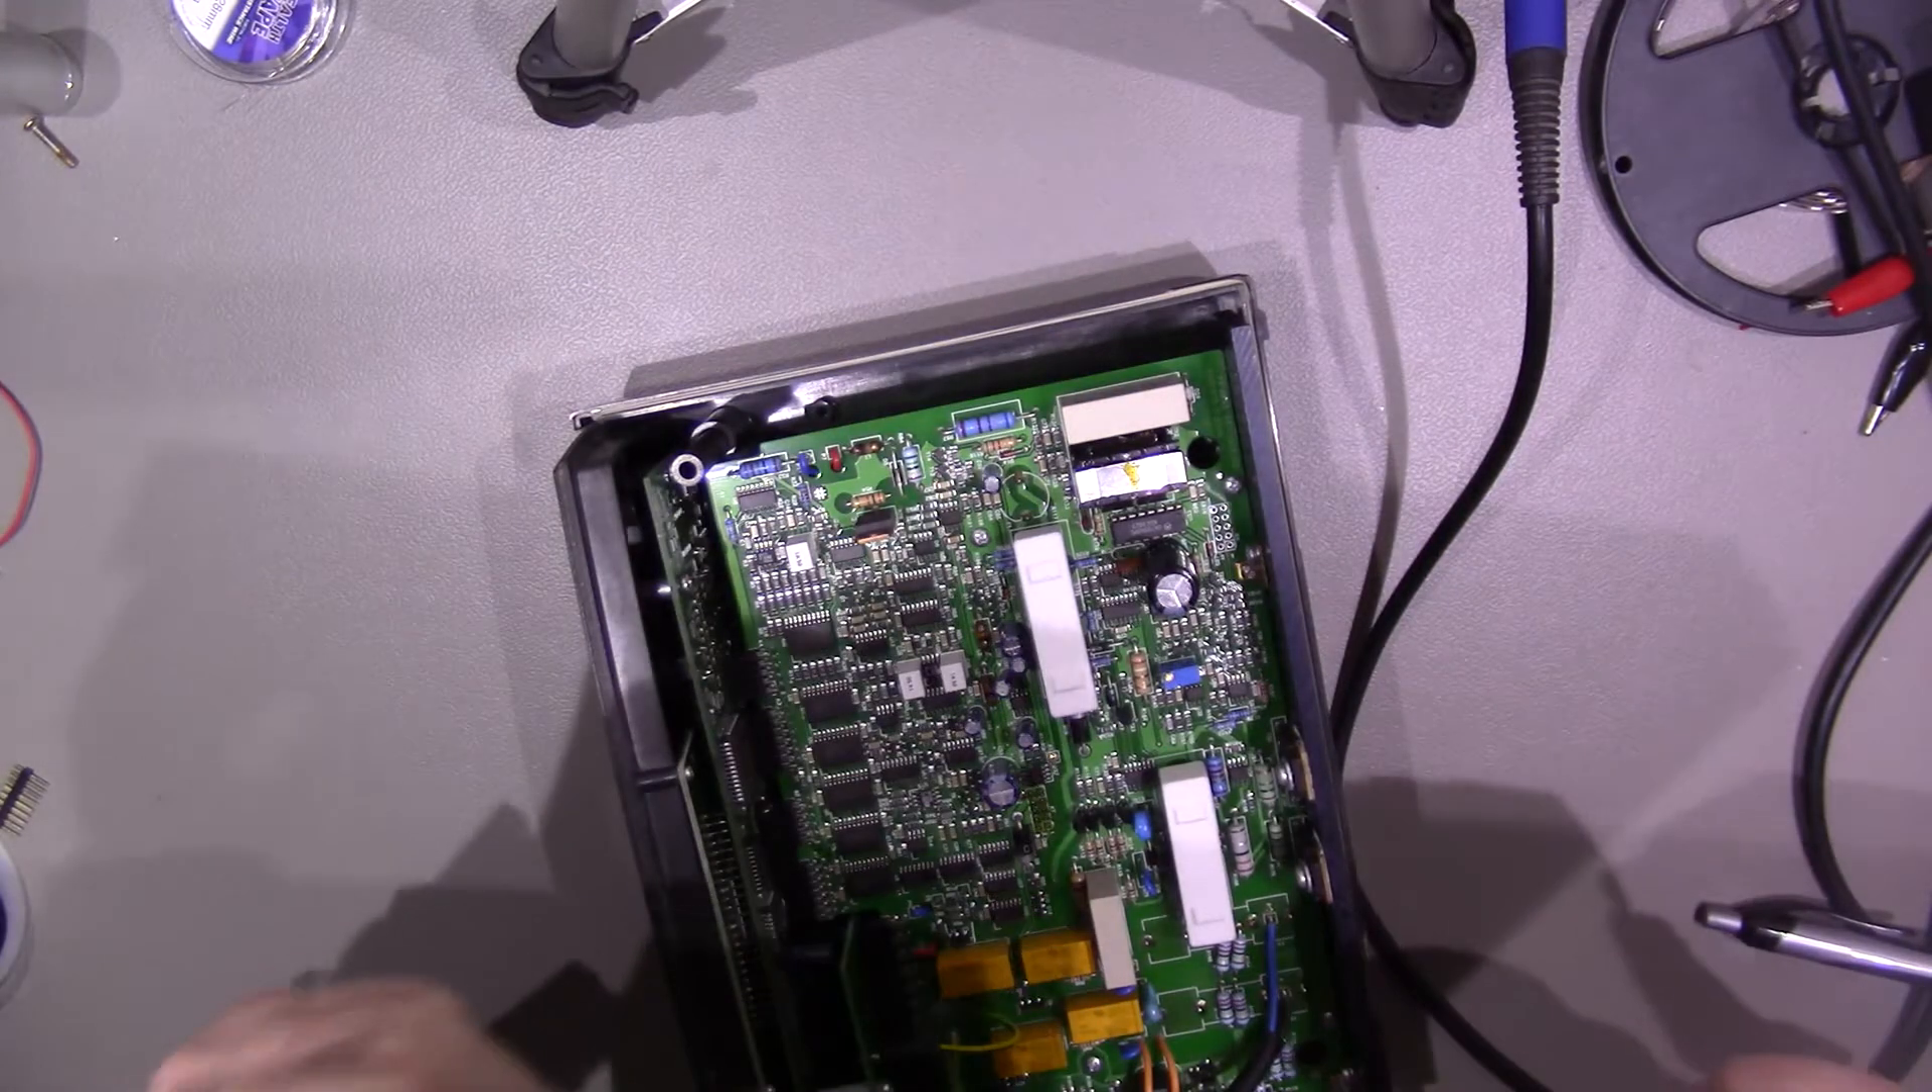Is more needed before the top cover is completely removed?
No.